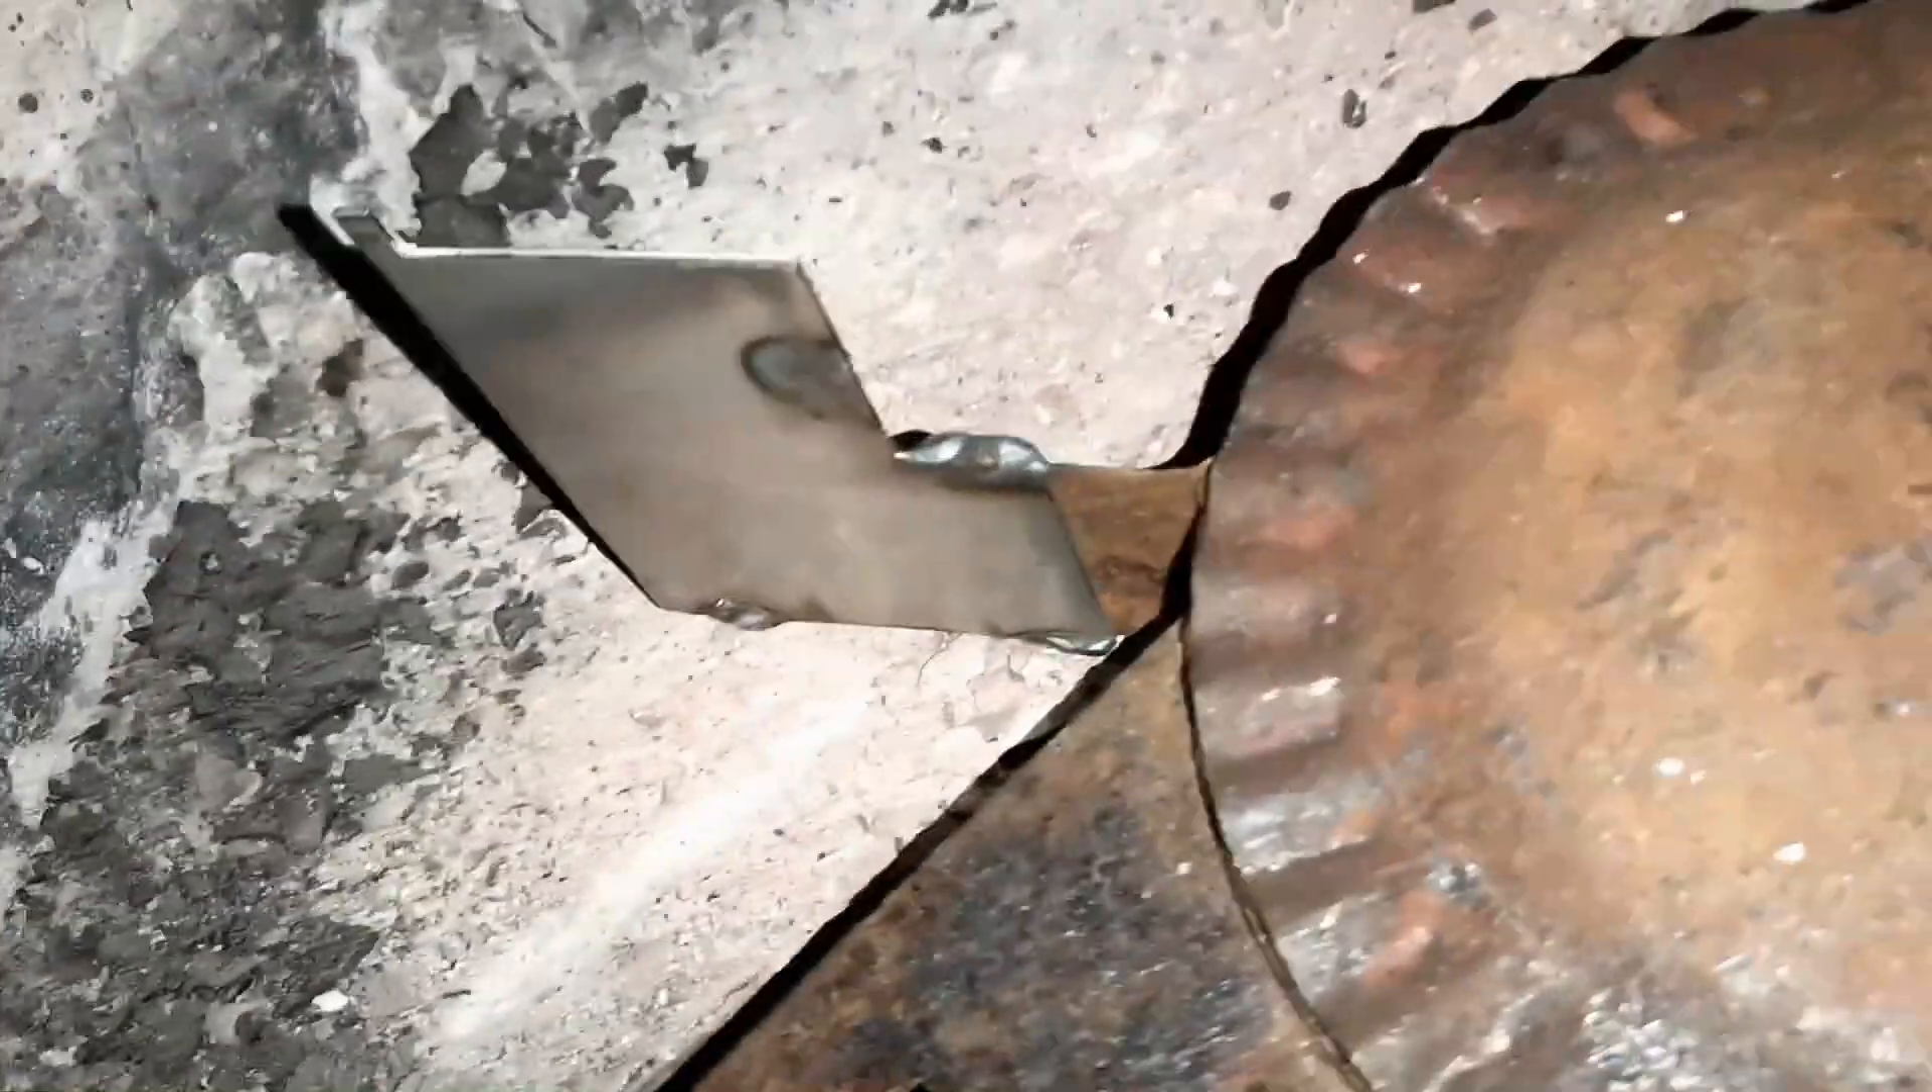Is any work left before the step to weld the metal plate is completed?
No.